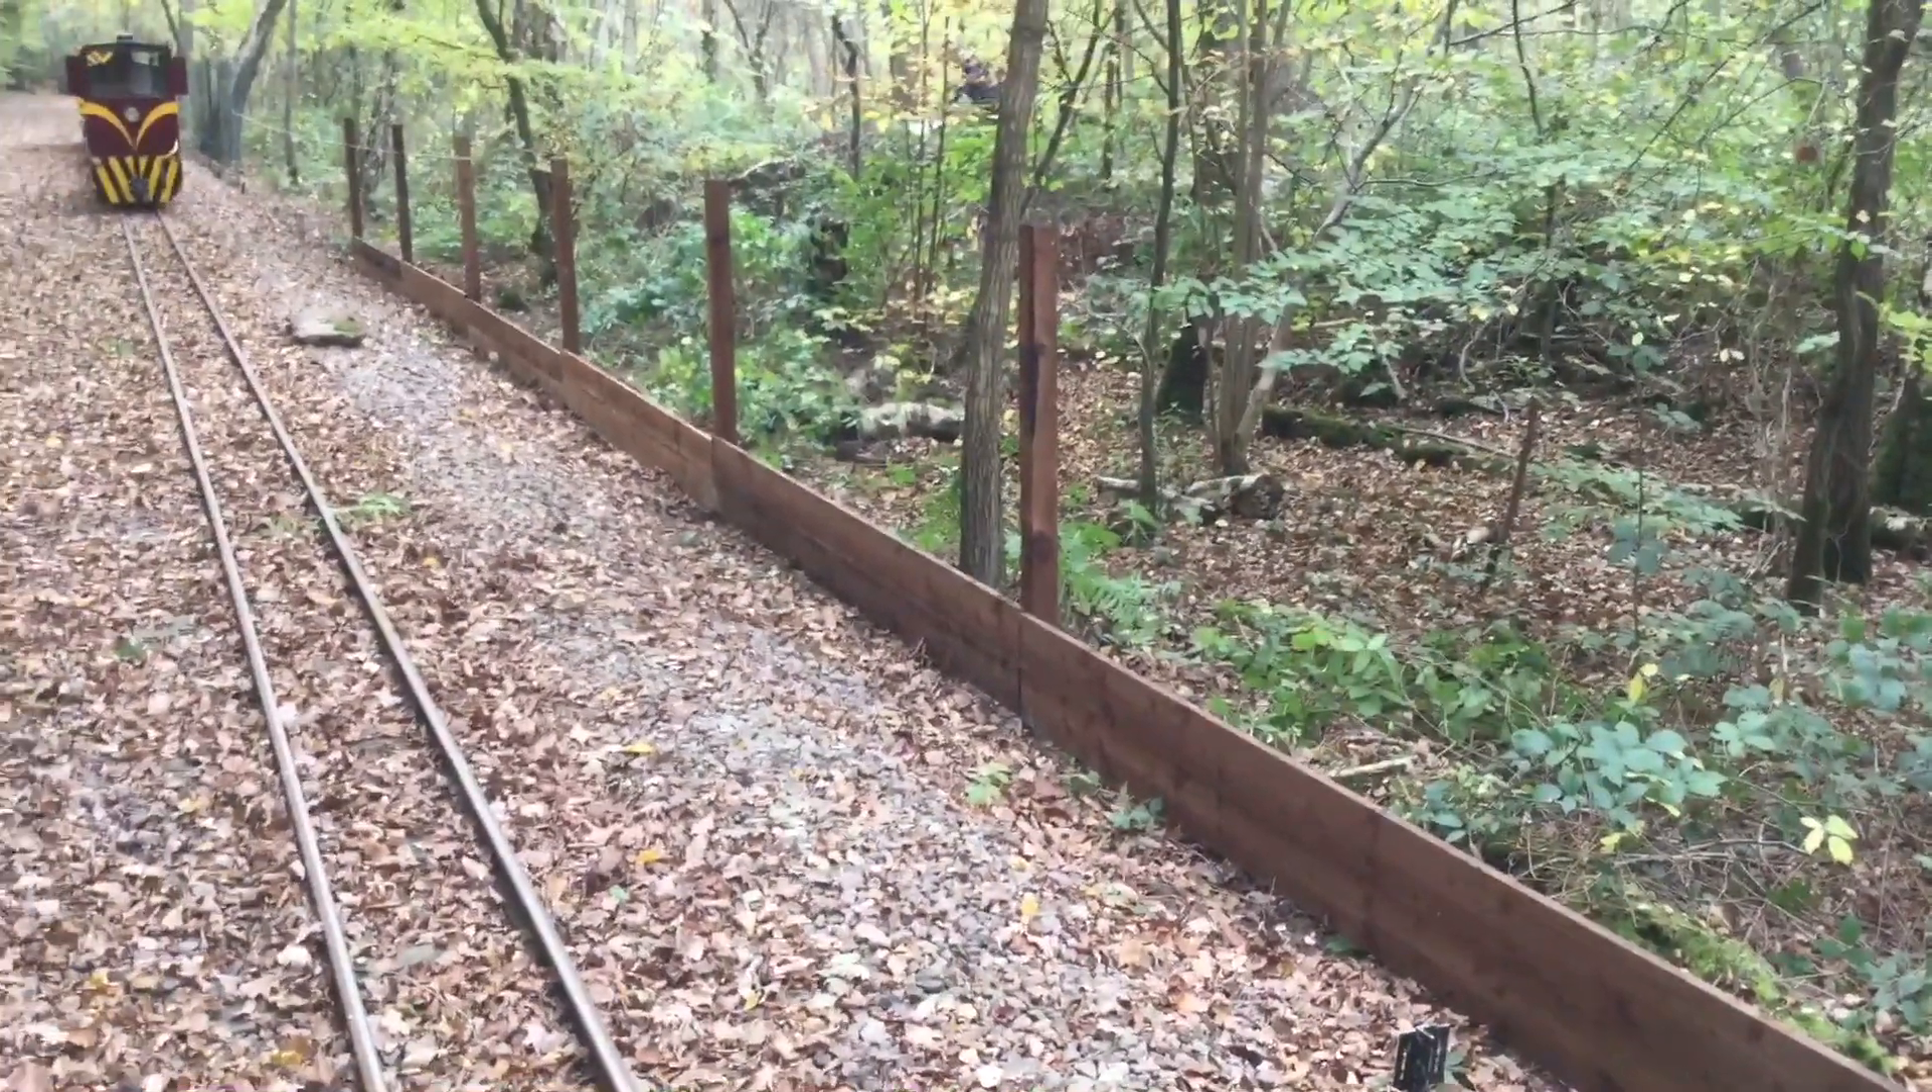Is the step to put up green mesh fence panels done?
No.